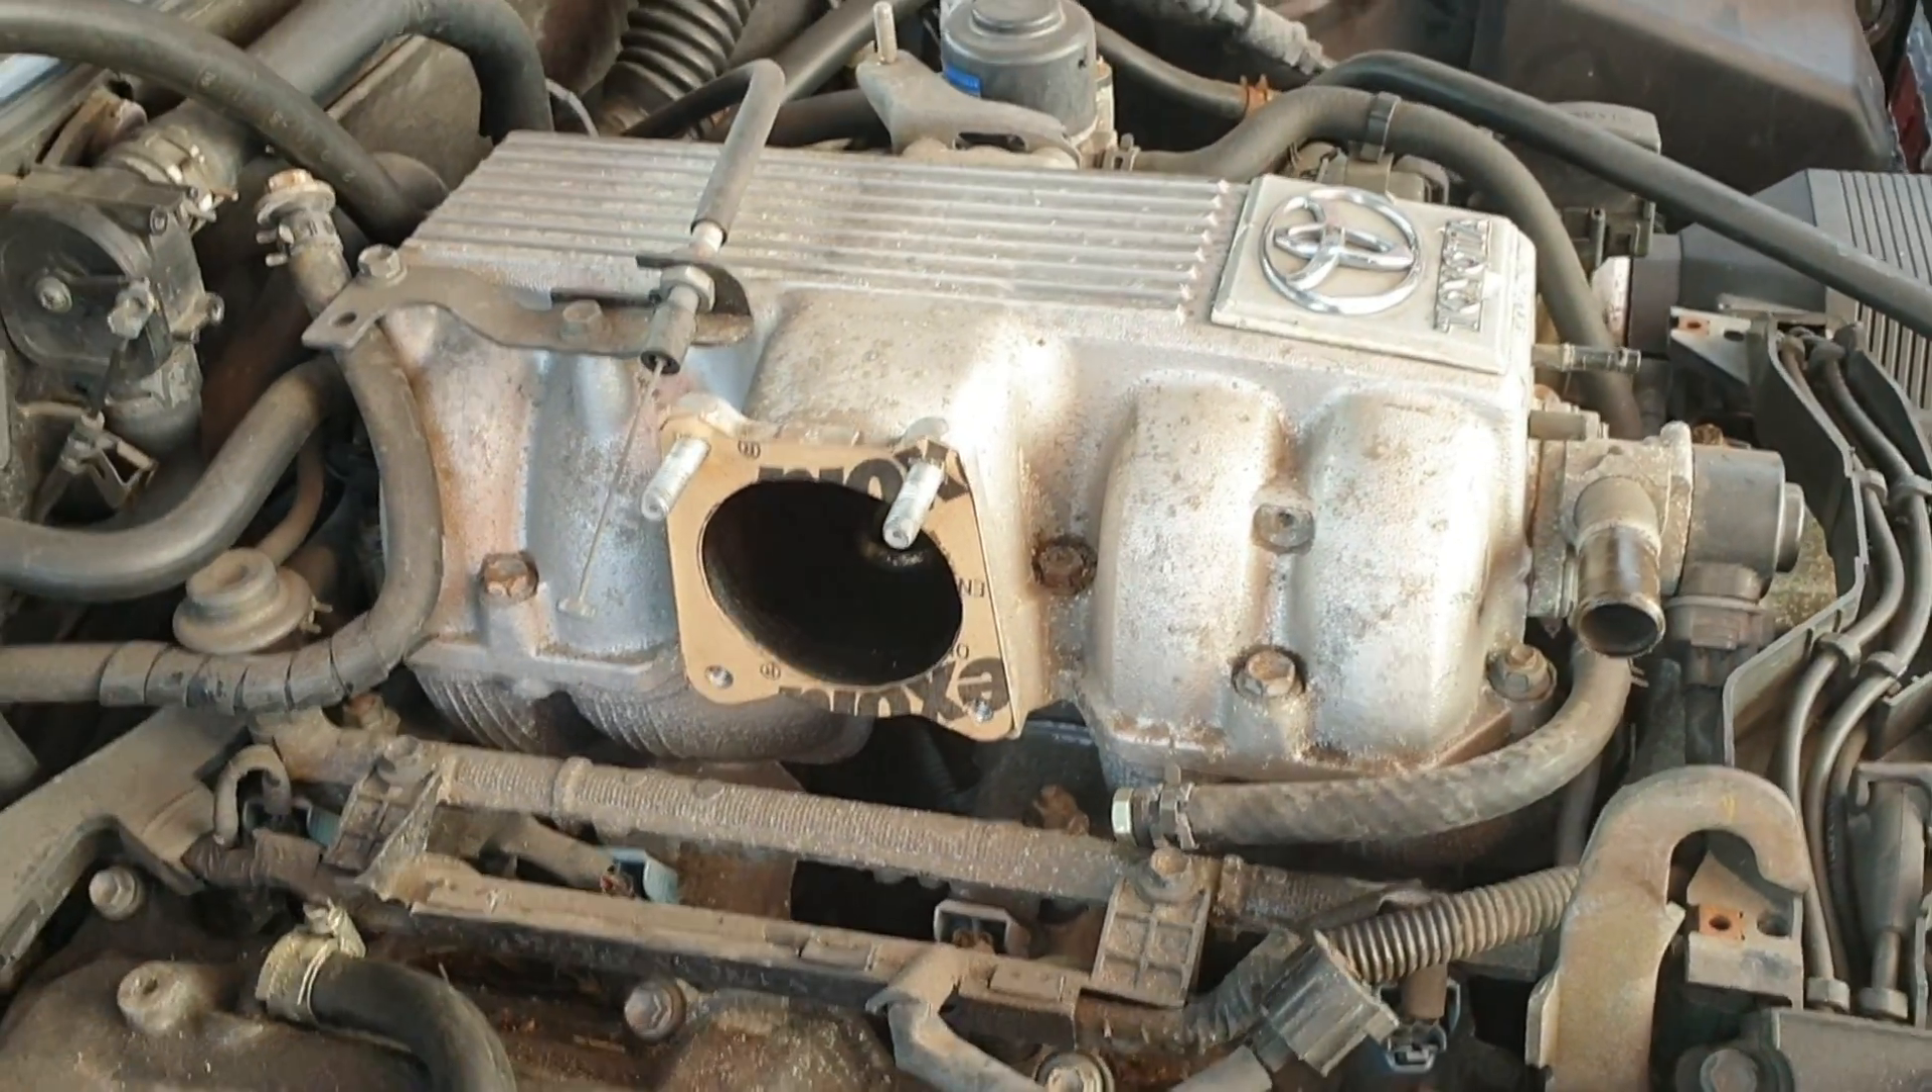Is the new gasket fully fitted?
Yes.